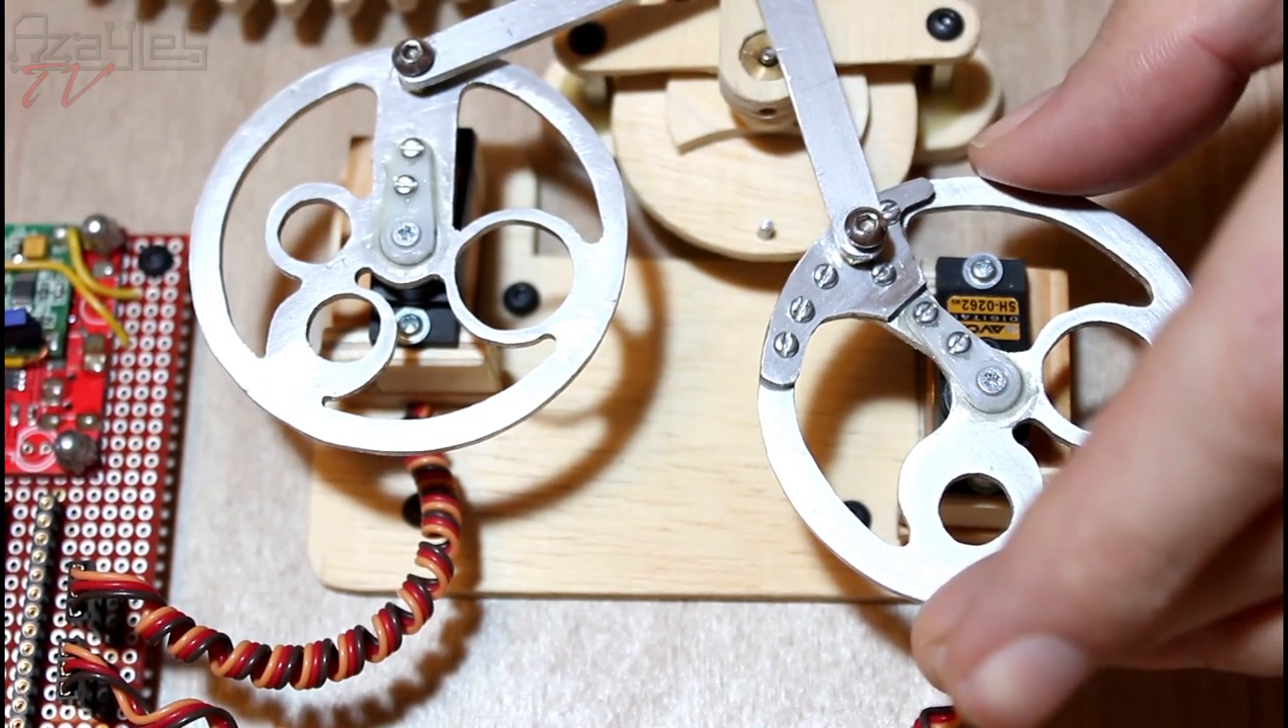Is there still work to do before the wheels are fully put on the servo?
No.